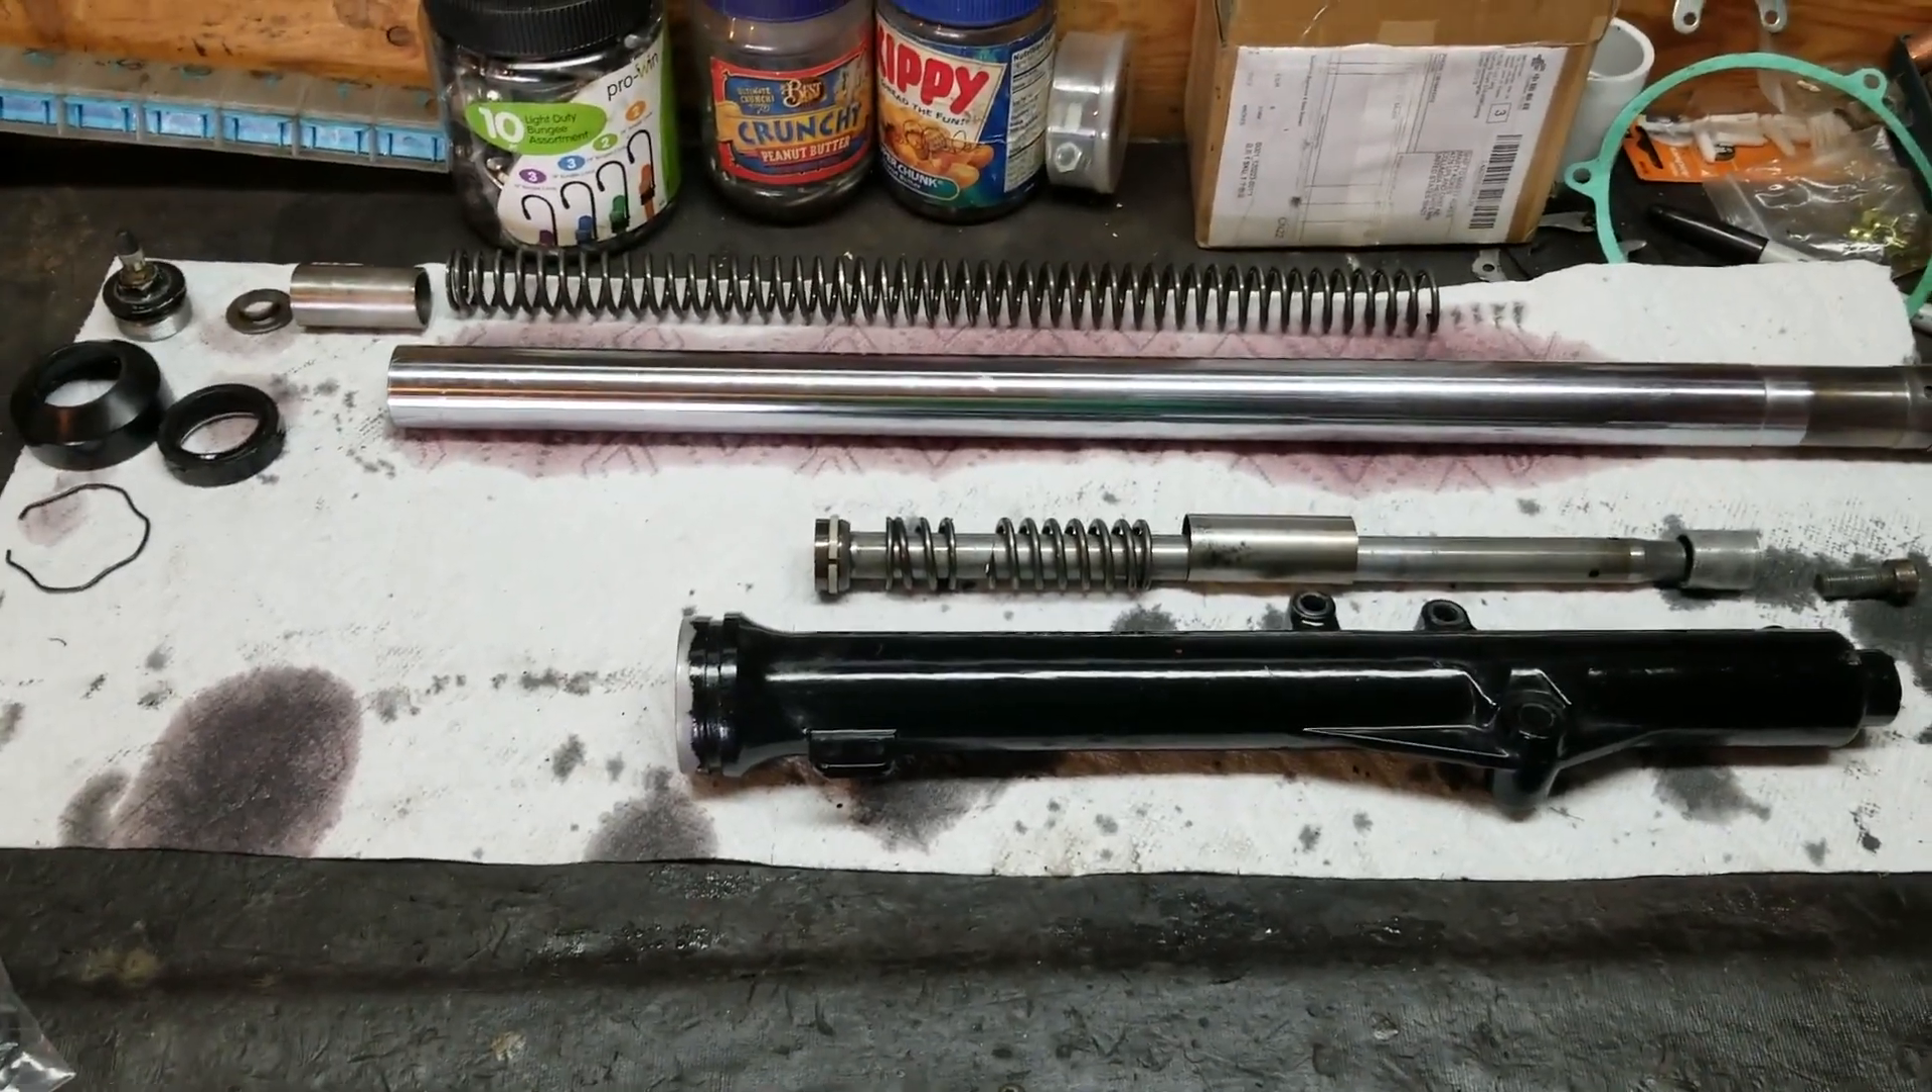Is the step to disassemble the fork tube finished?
Yes.